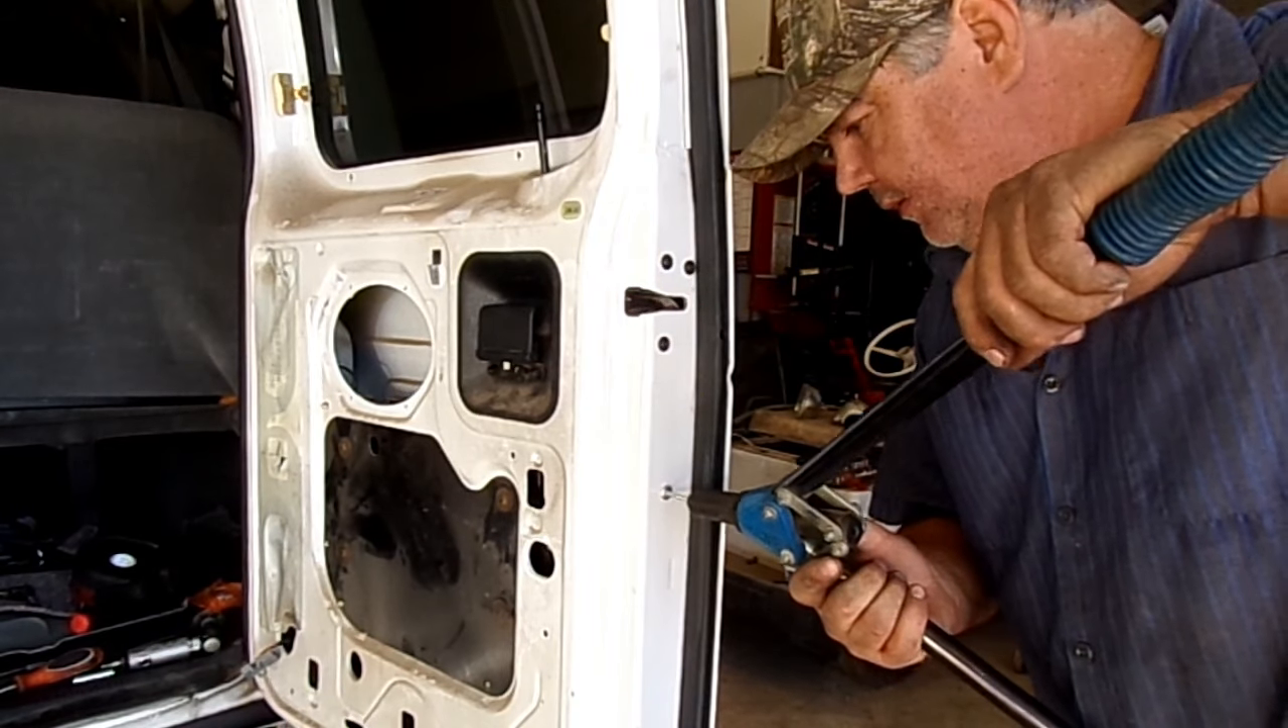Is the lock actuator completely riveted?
No.